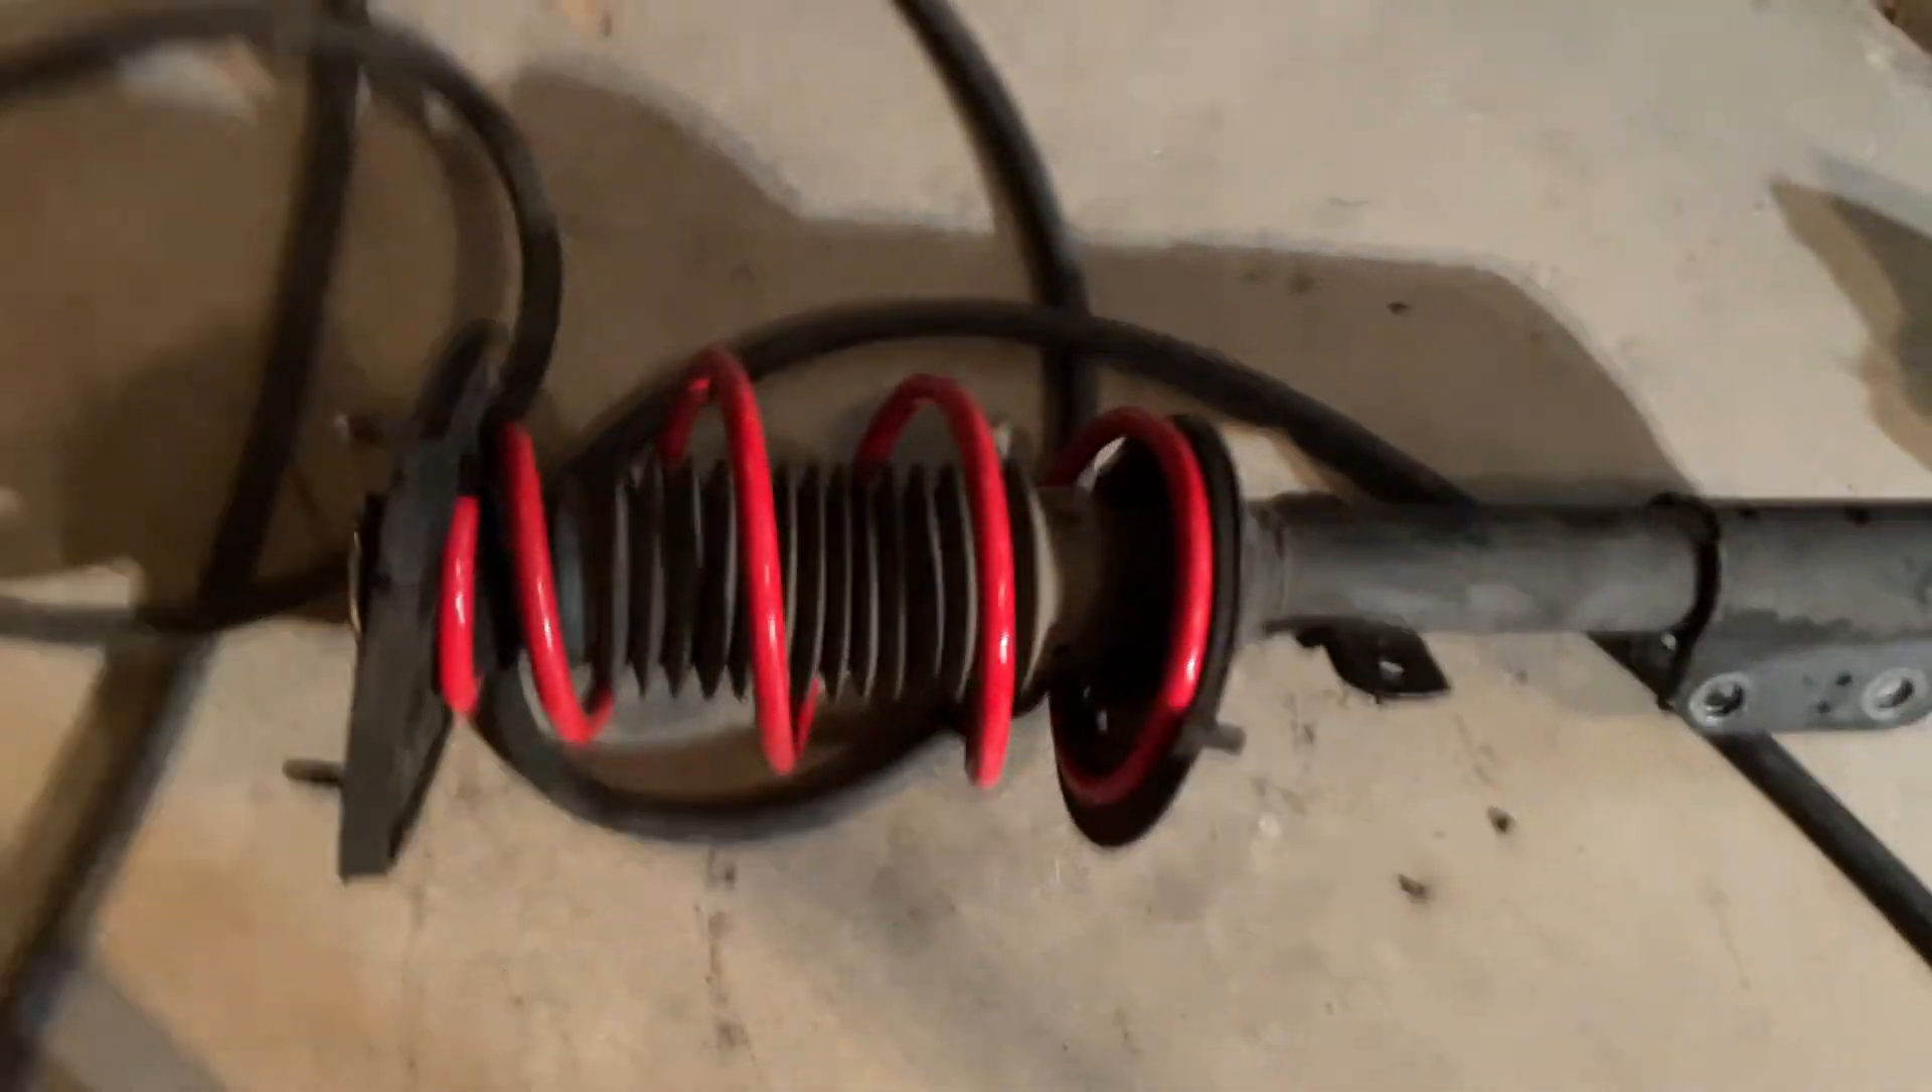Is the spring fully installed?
Yes.